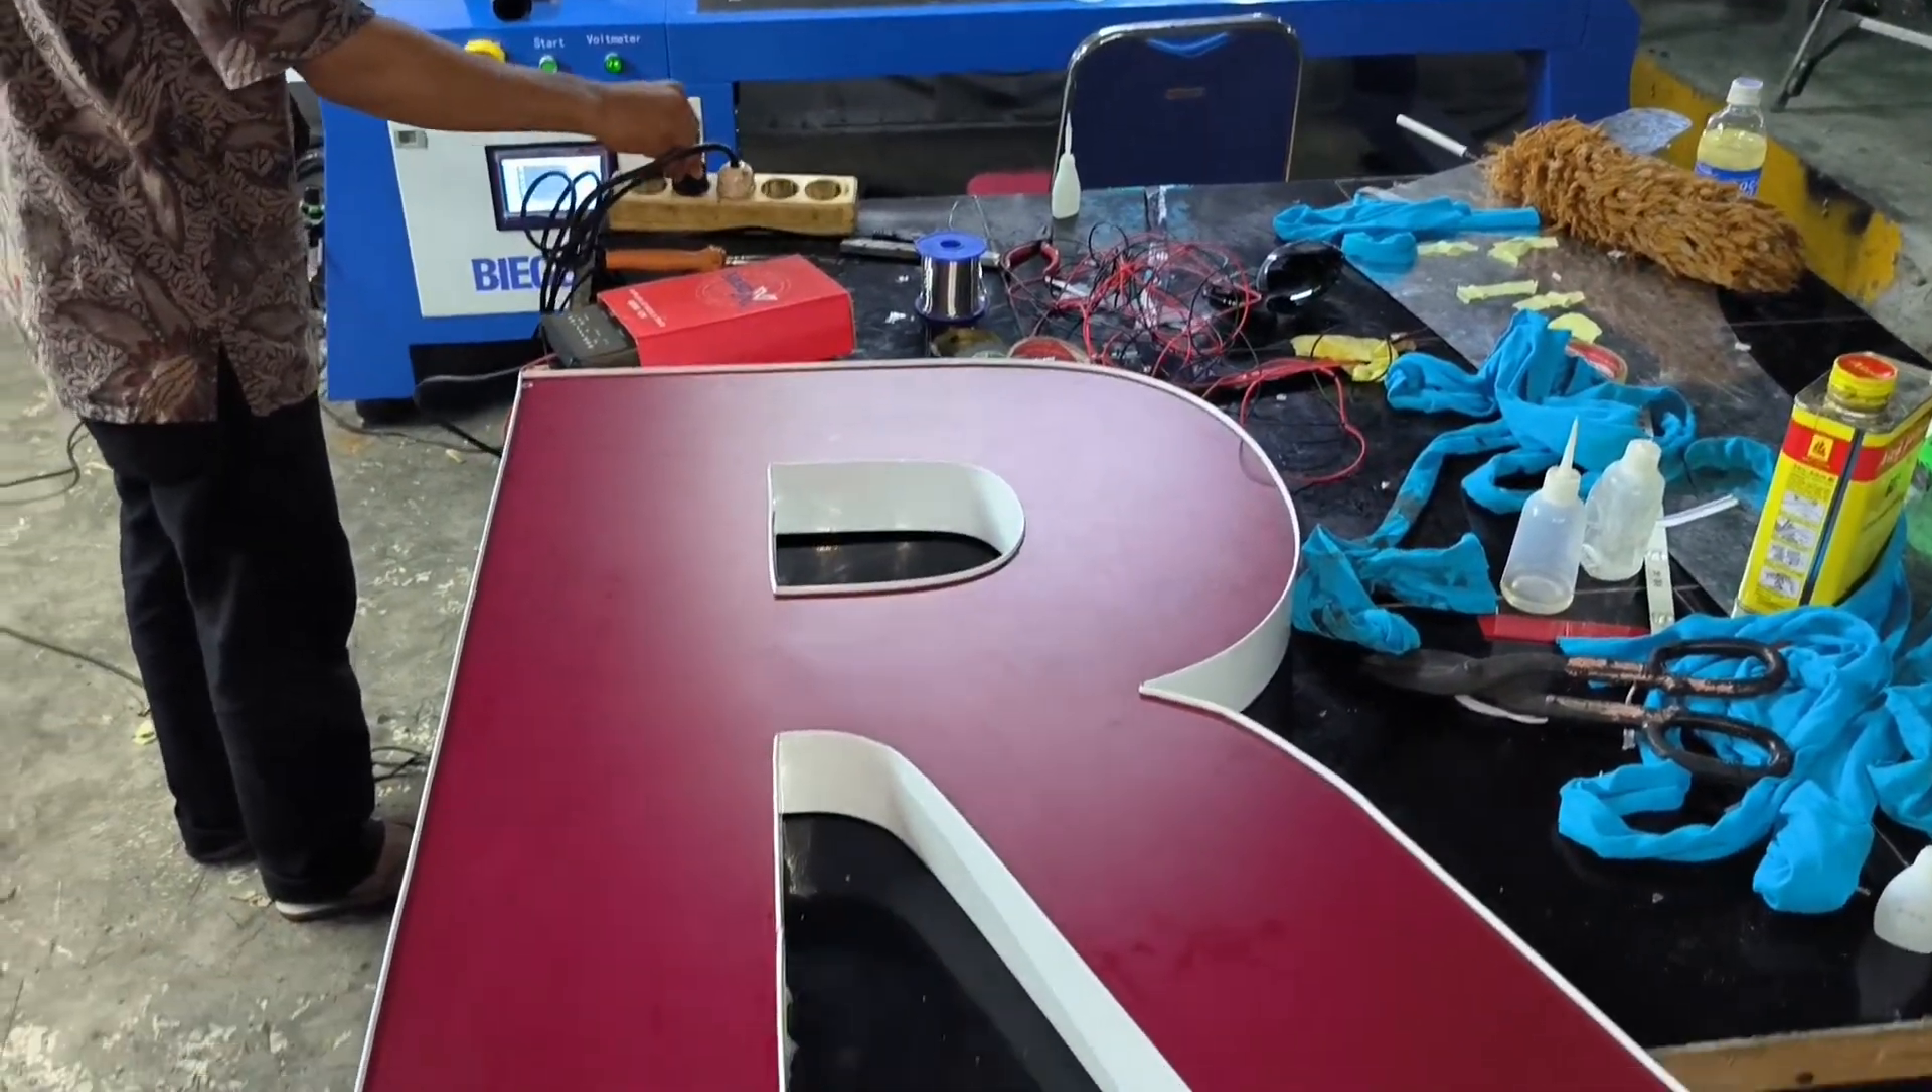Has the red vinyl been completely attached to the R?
Yes.